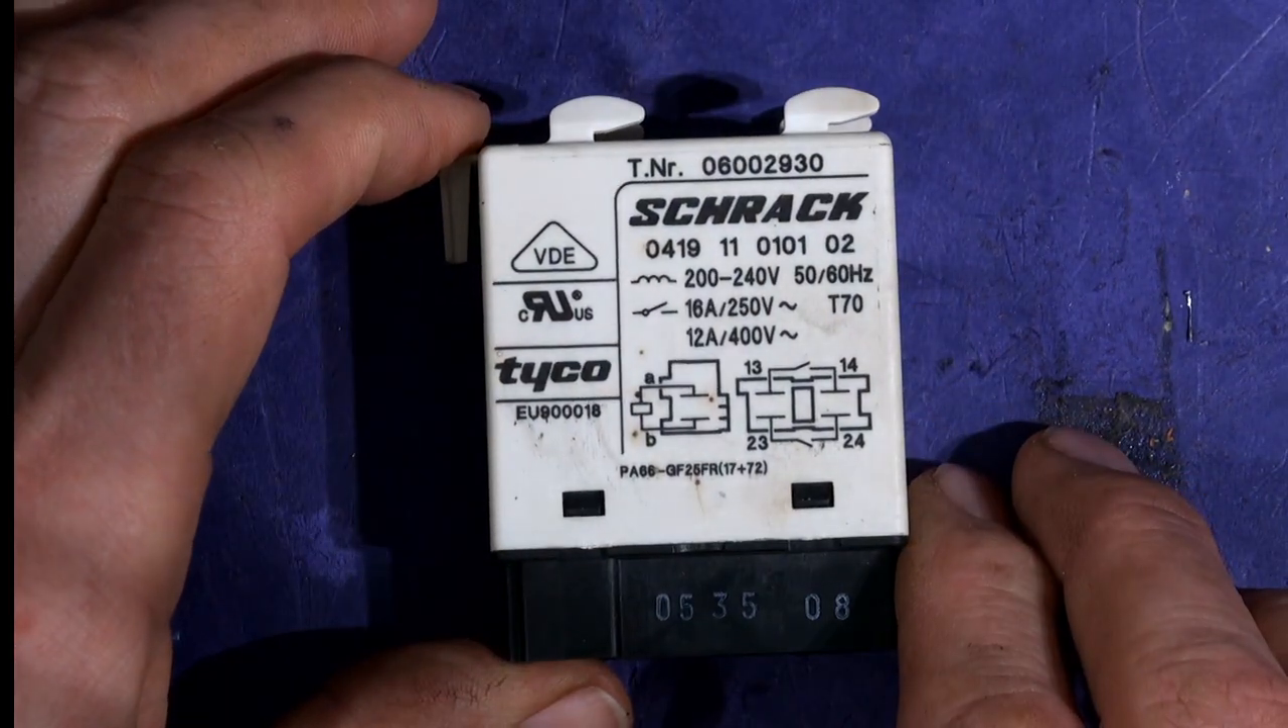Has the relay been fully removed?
Yes.